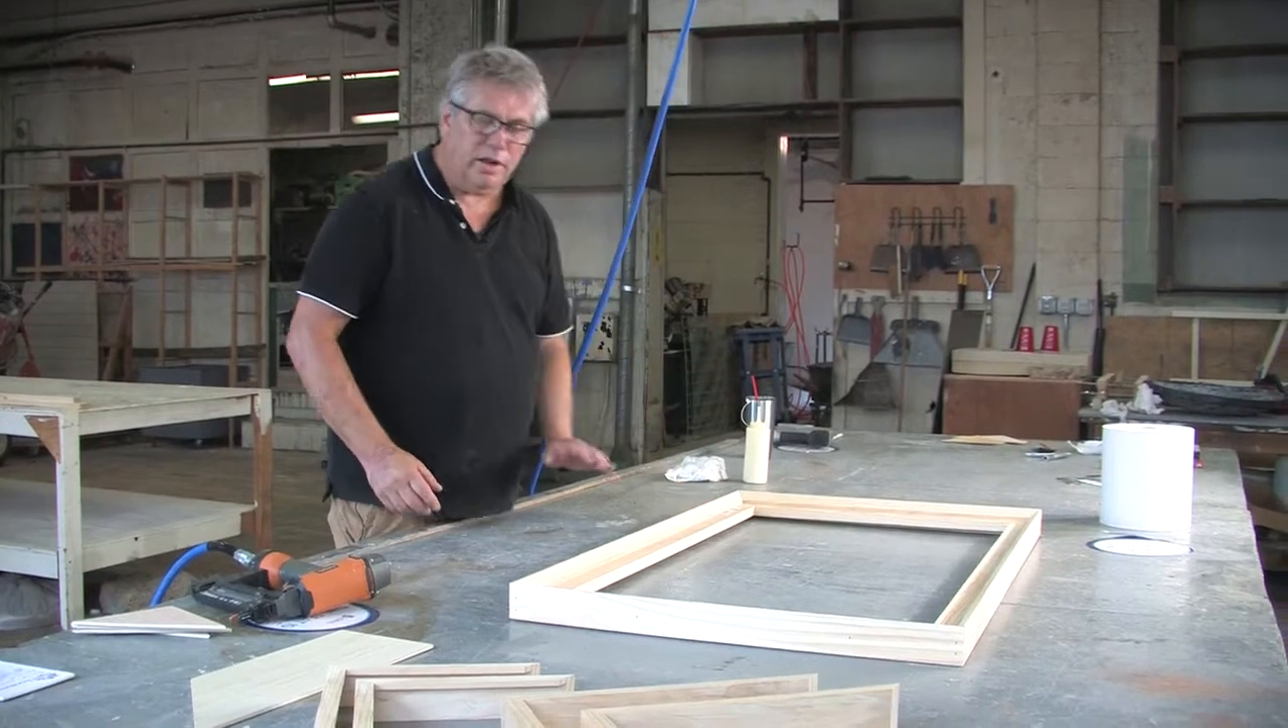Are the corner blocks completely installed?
No.